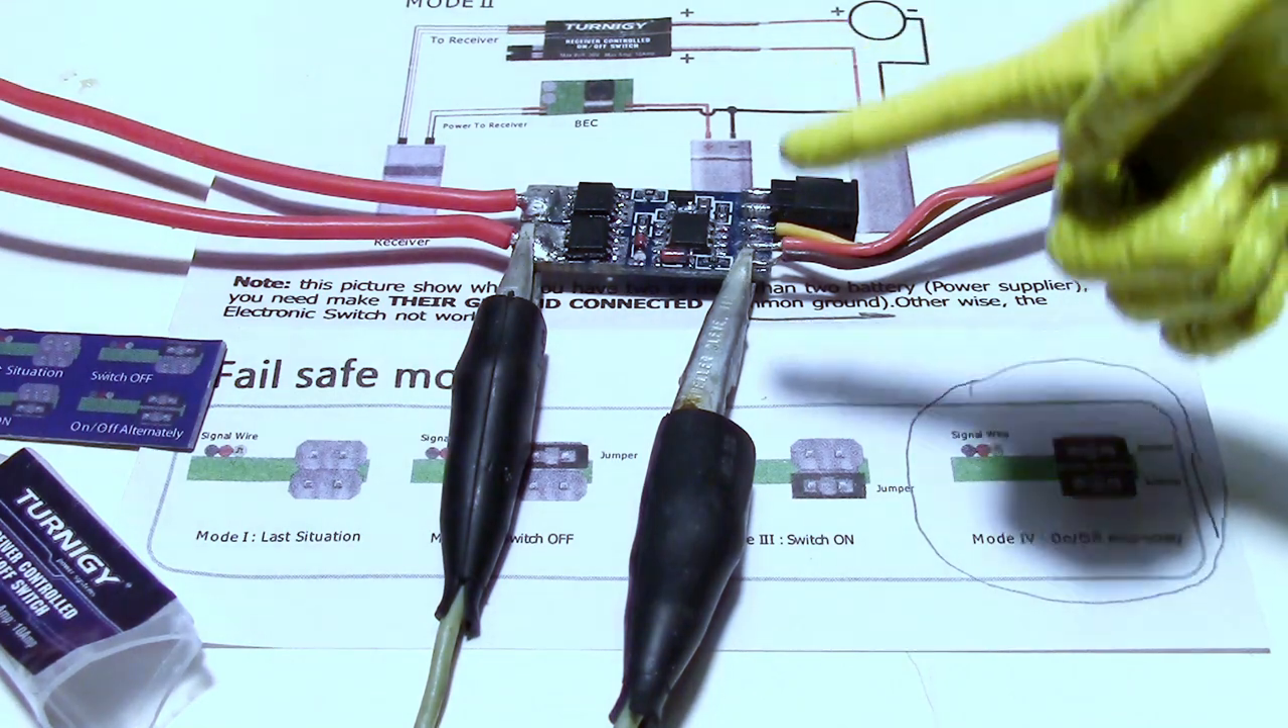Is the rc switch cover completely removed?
Yes.